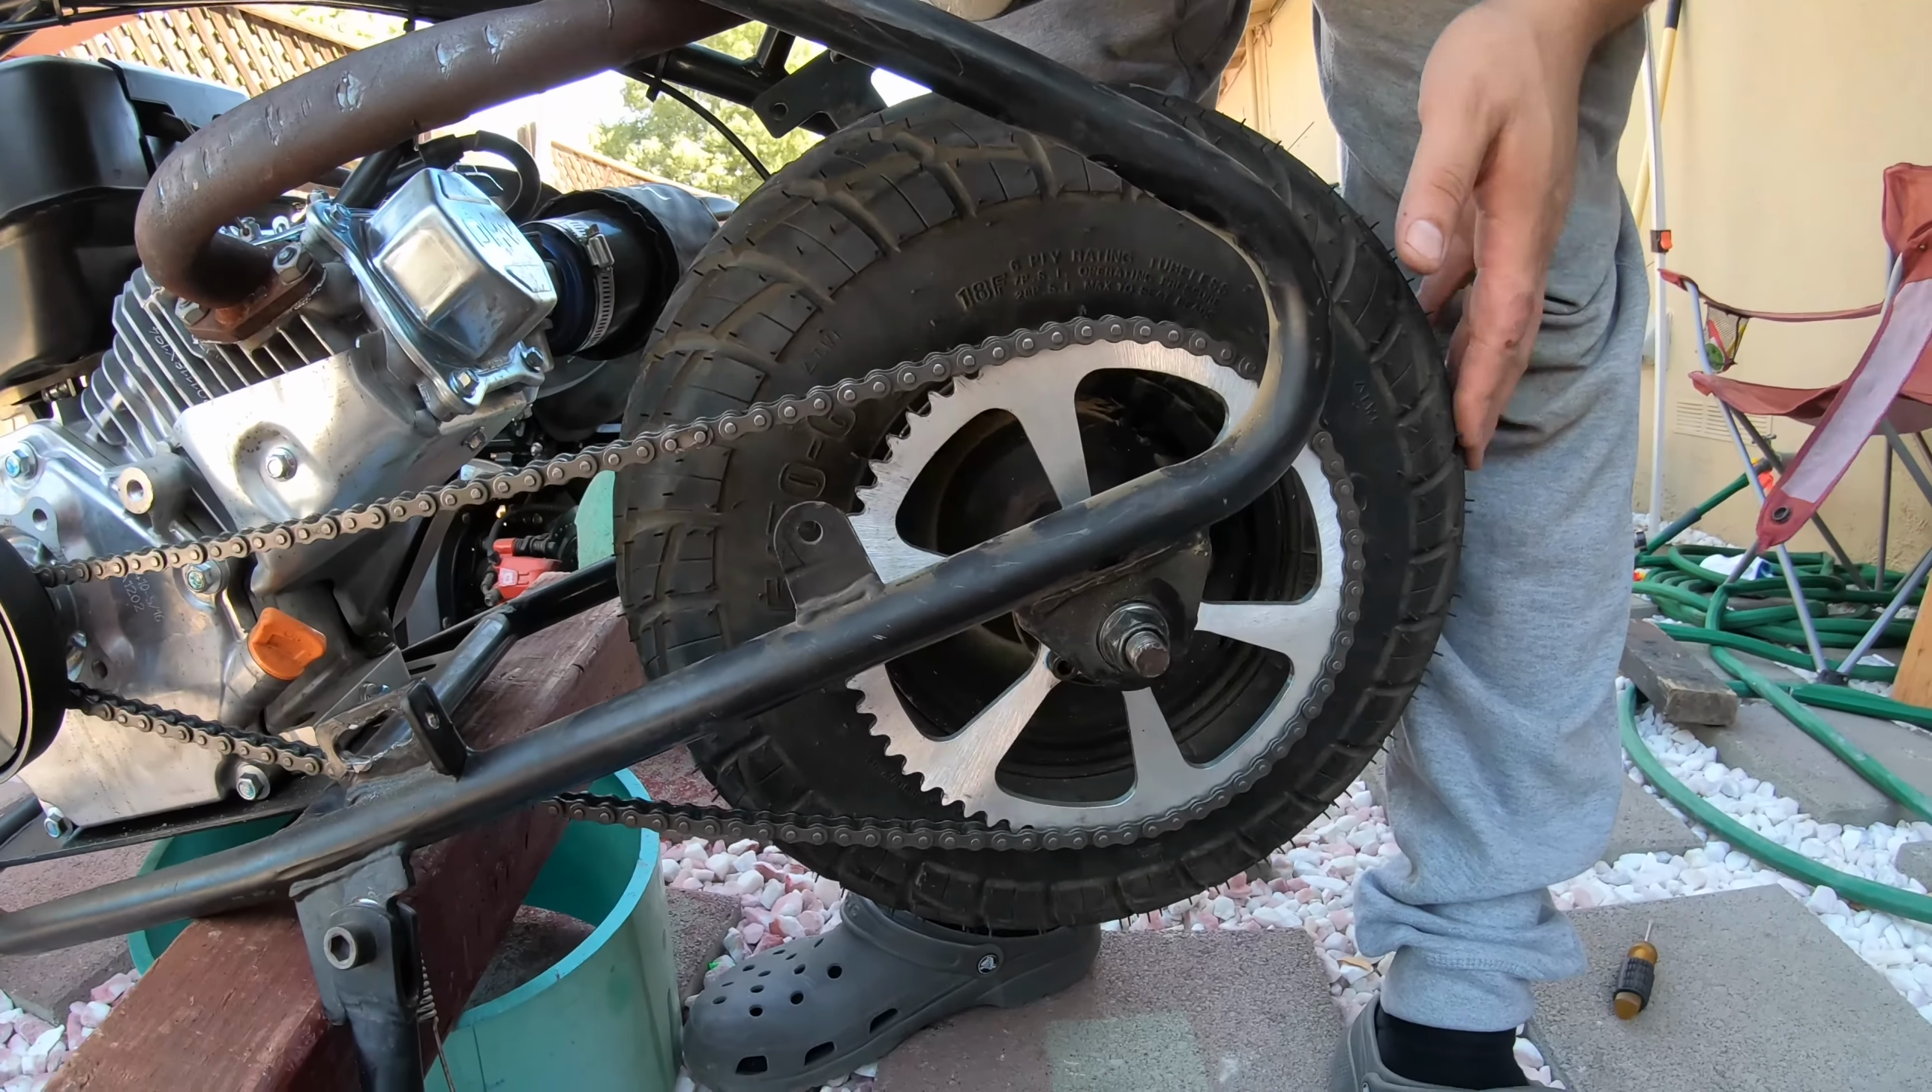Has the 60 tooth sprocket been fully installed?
Yes.